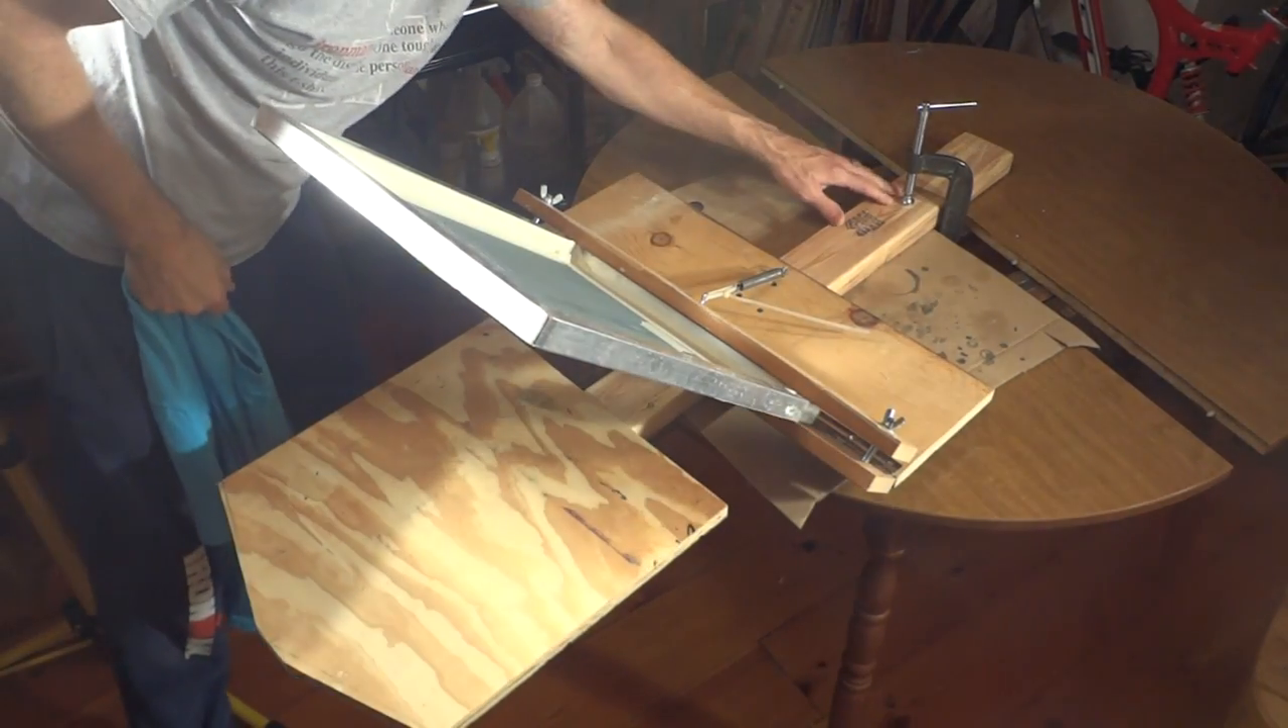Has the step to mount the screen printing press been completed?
Yes.